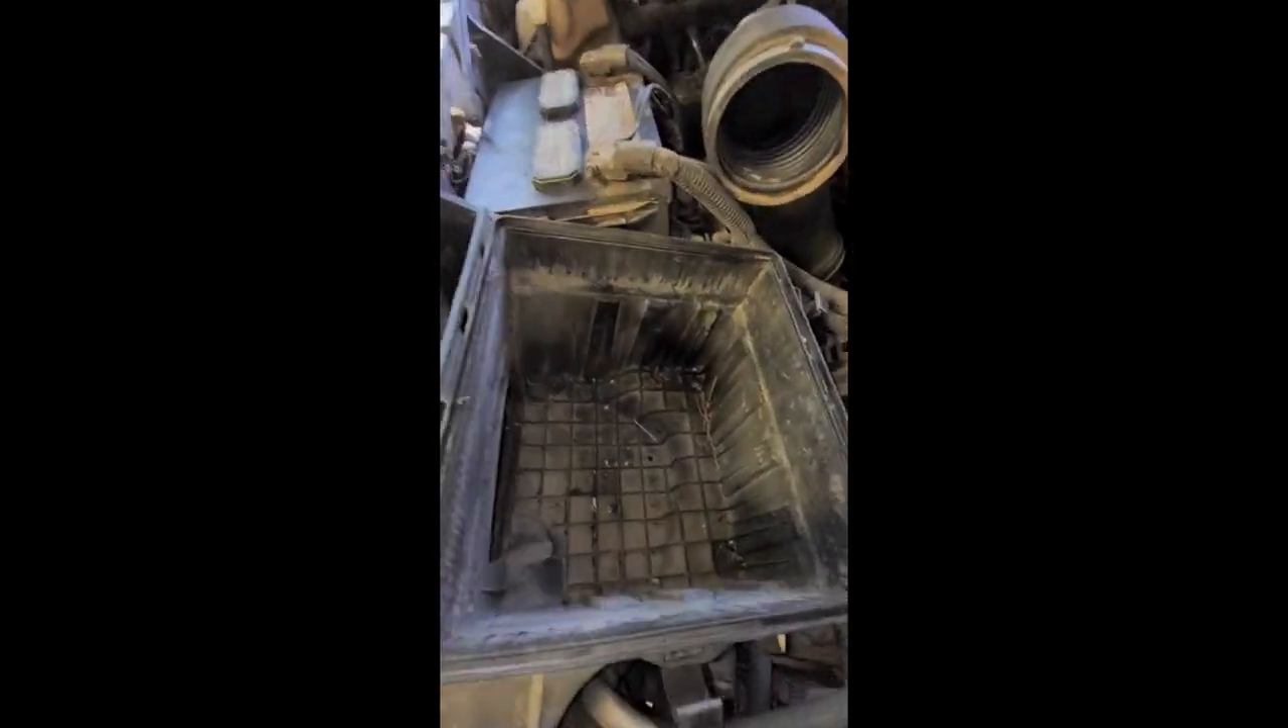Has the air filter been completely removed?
Yes.